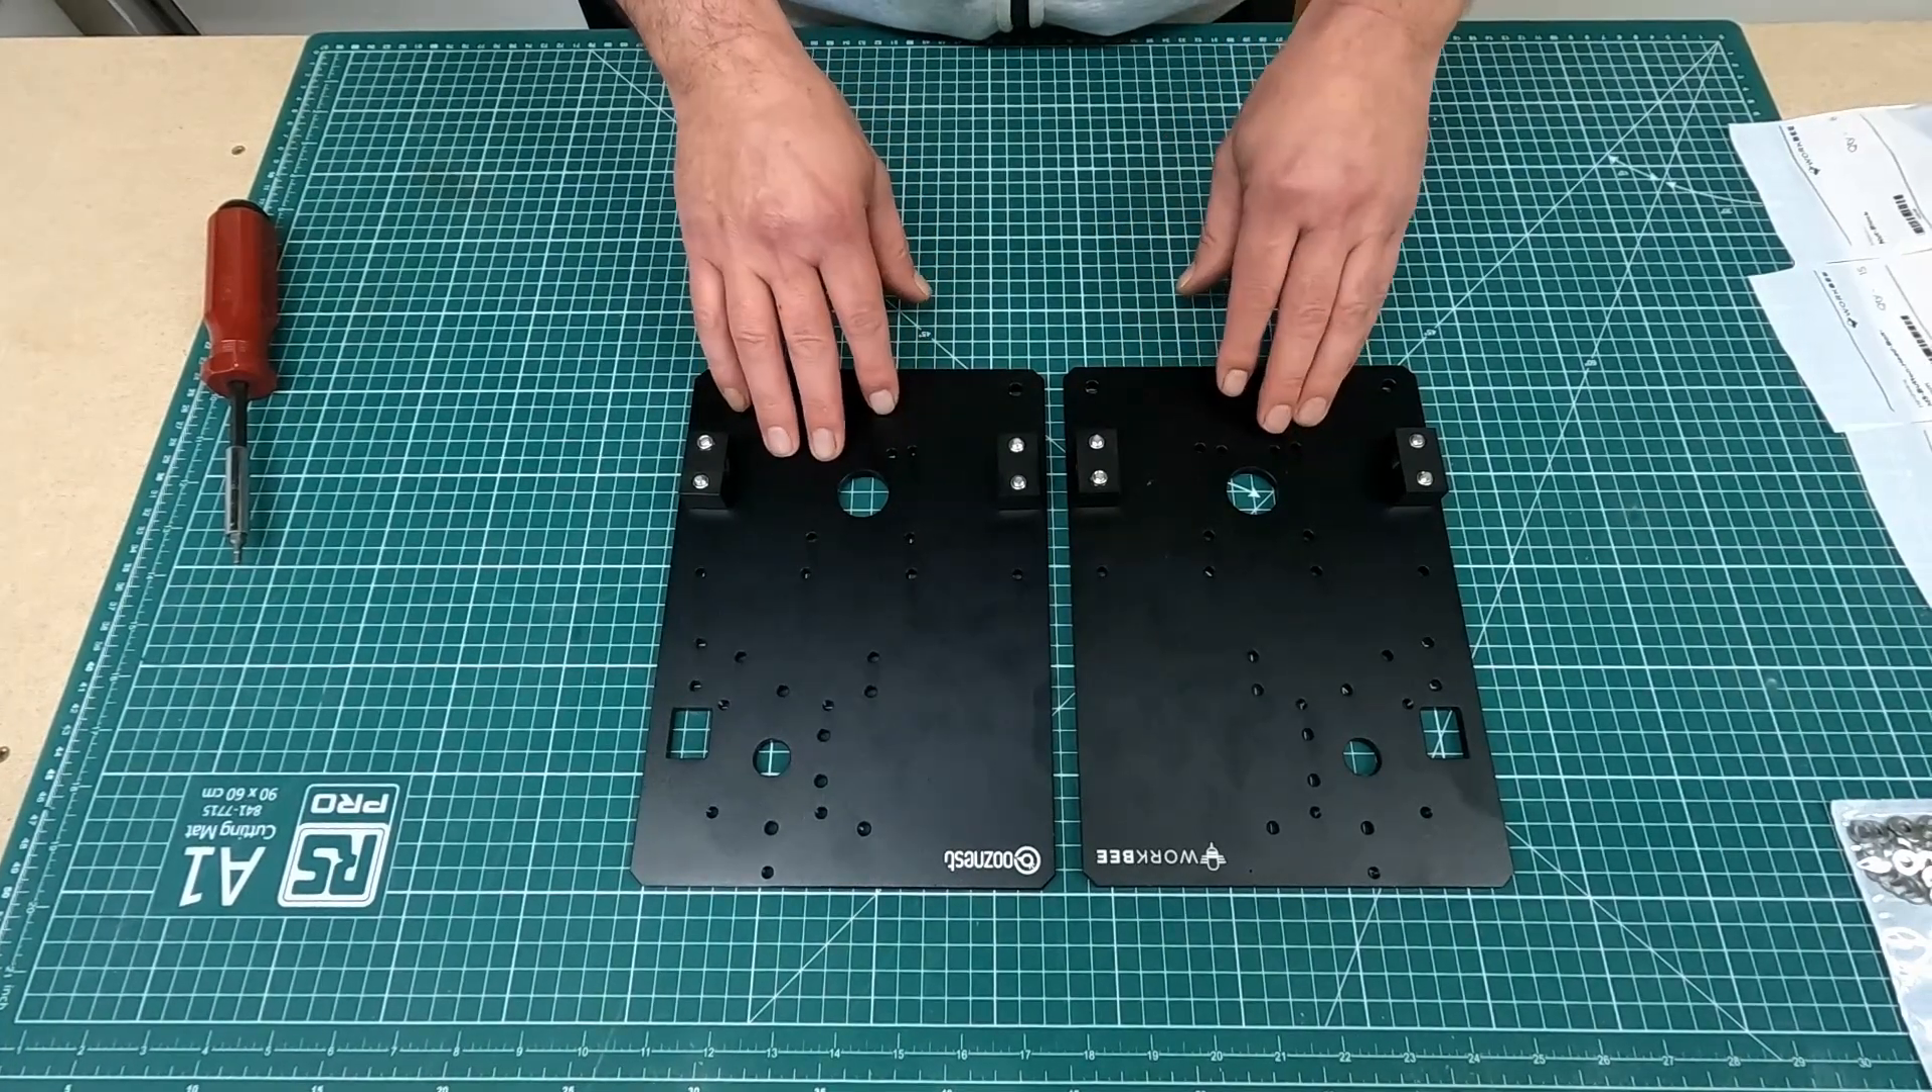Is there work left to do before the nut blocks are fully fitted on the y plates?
No.